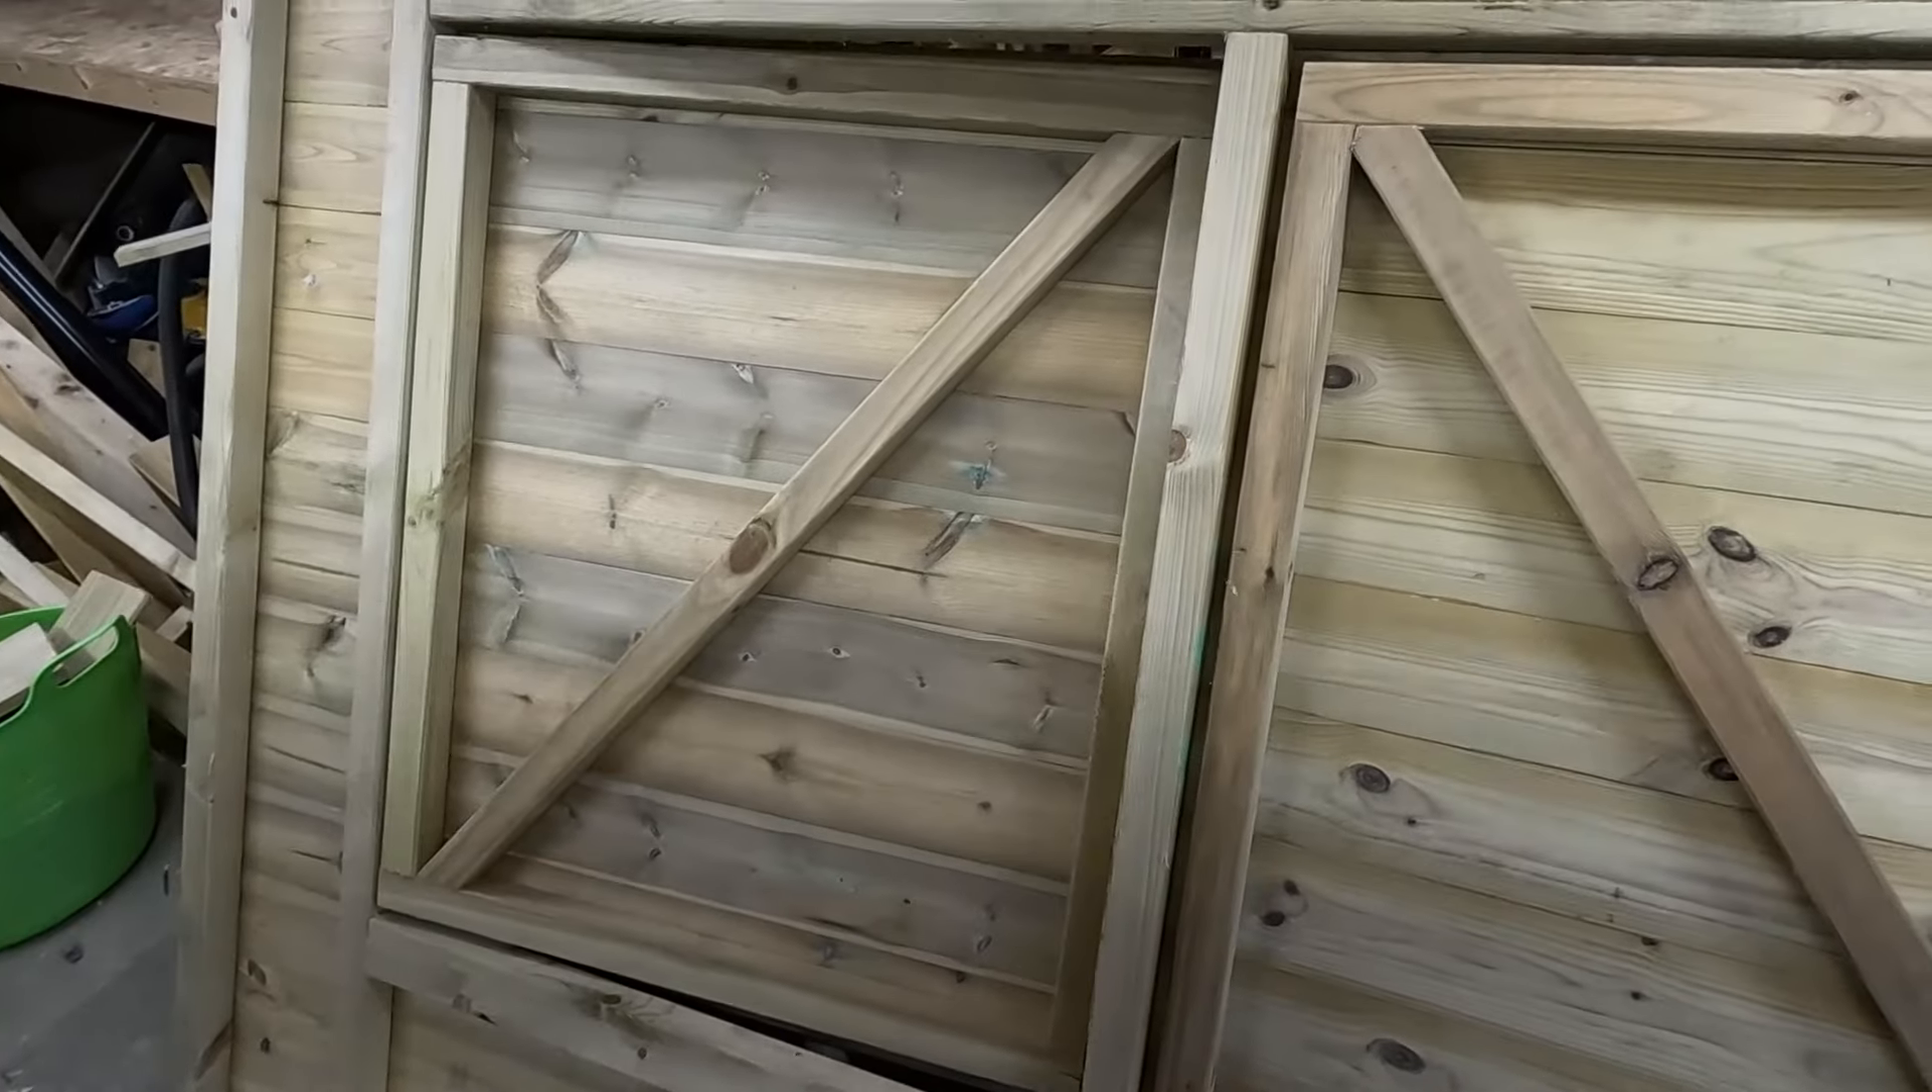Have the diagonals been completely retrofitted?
Yes.